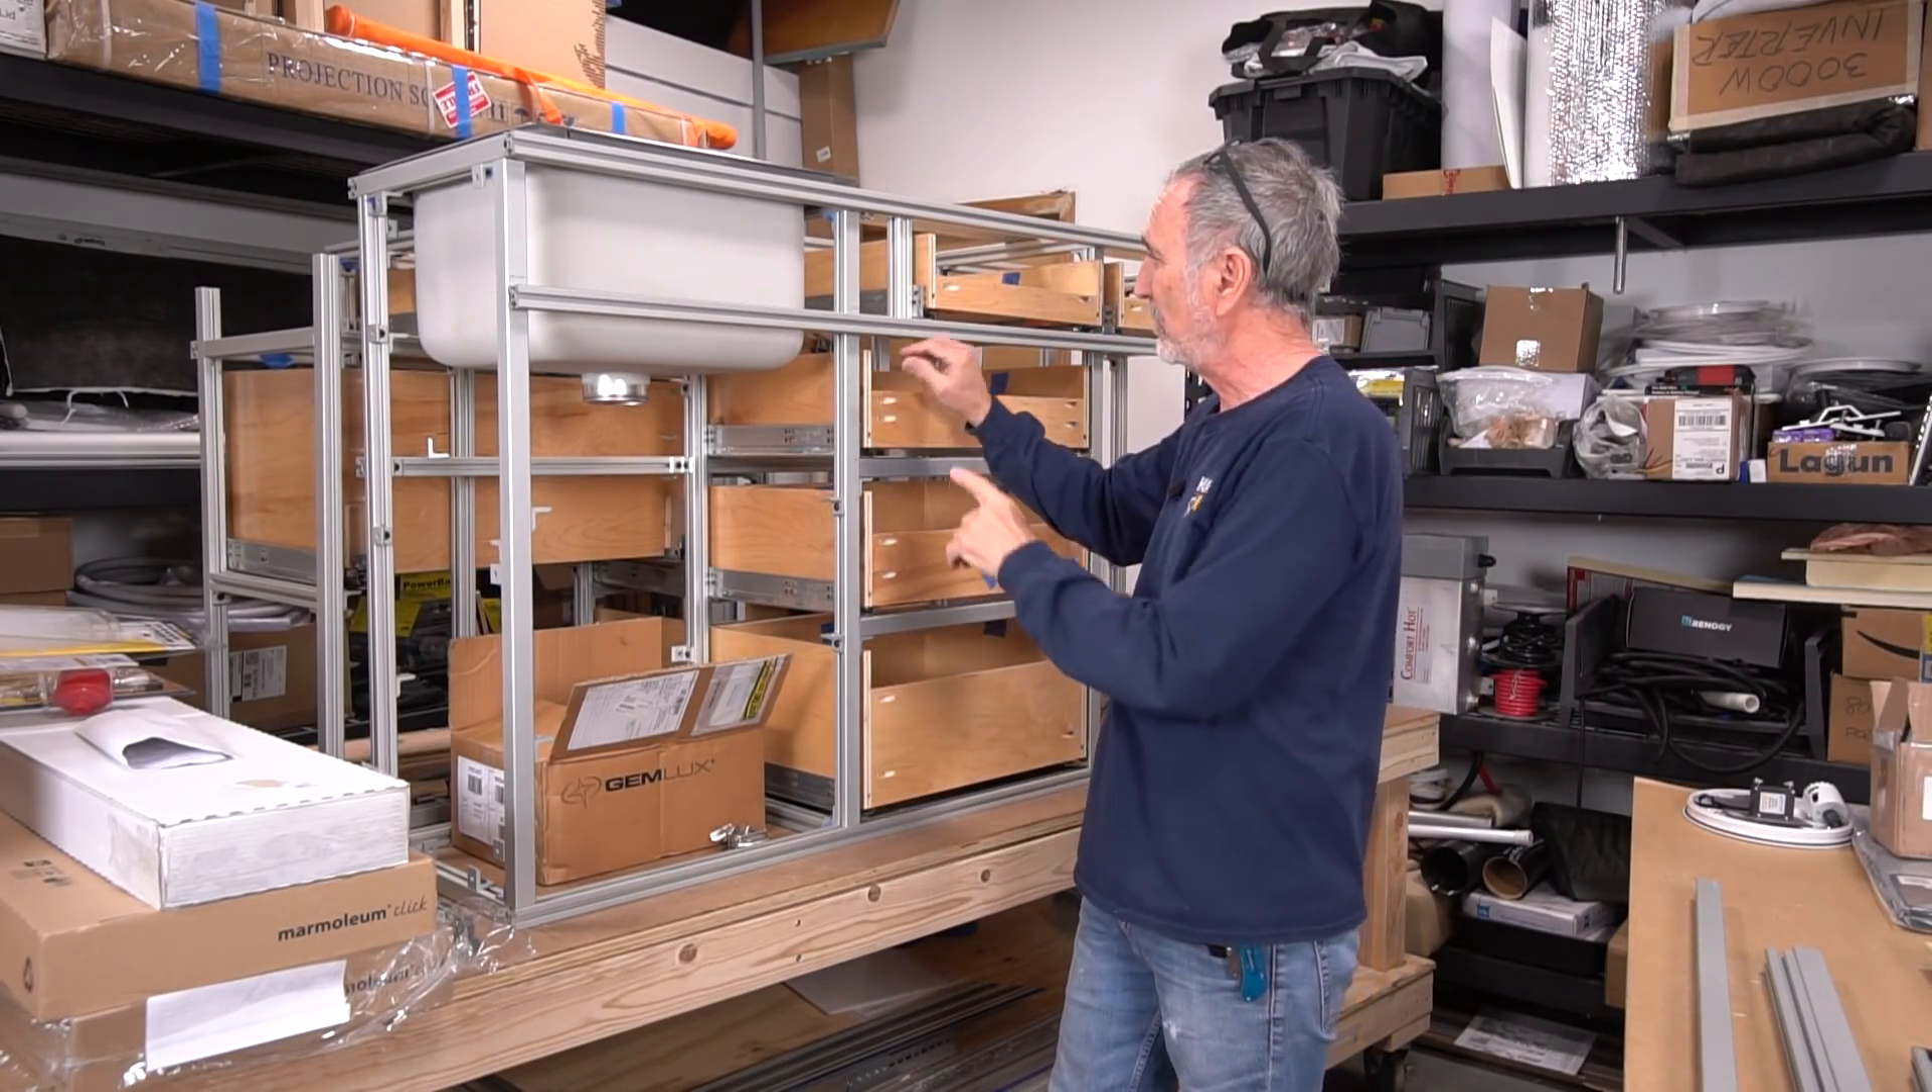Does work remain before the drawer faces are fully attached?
Yes.